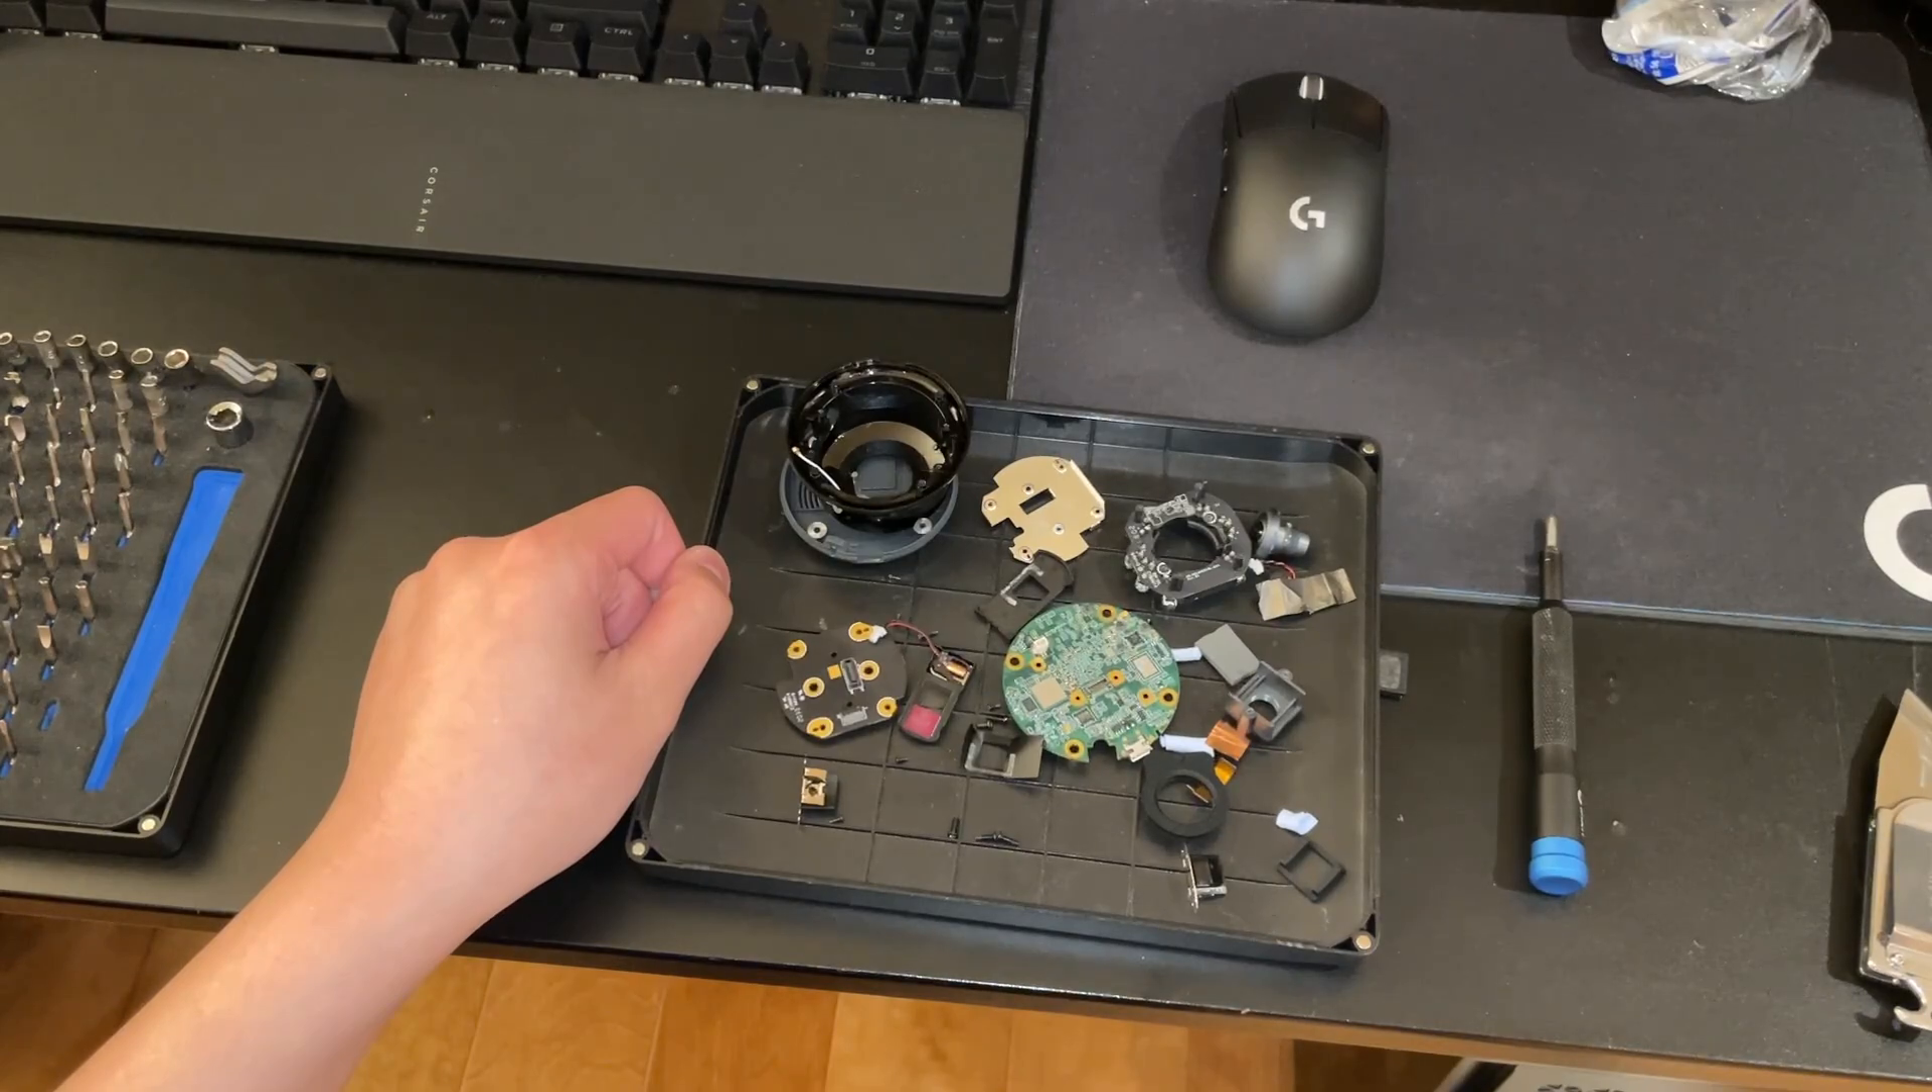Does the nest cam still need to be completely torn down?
No.